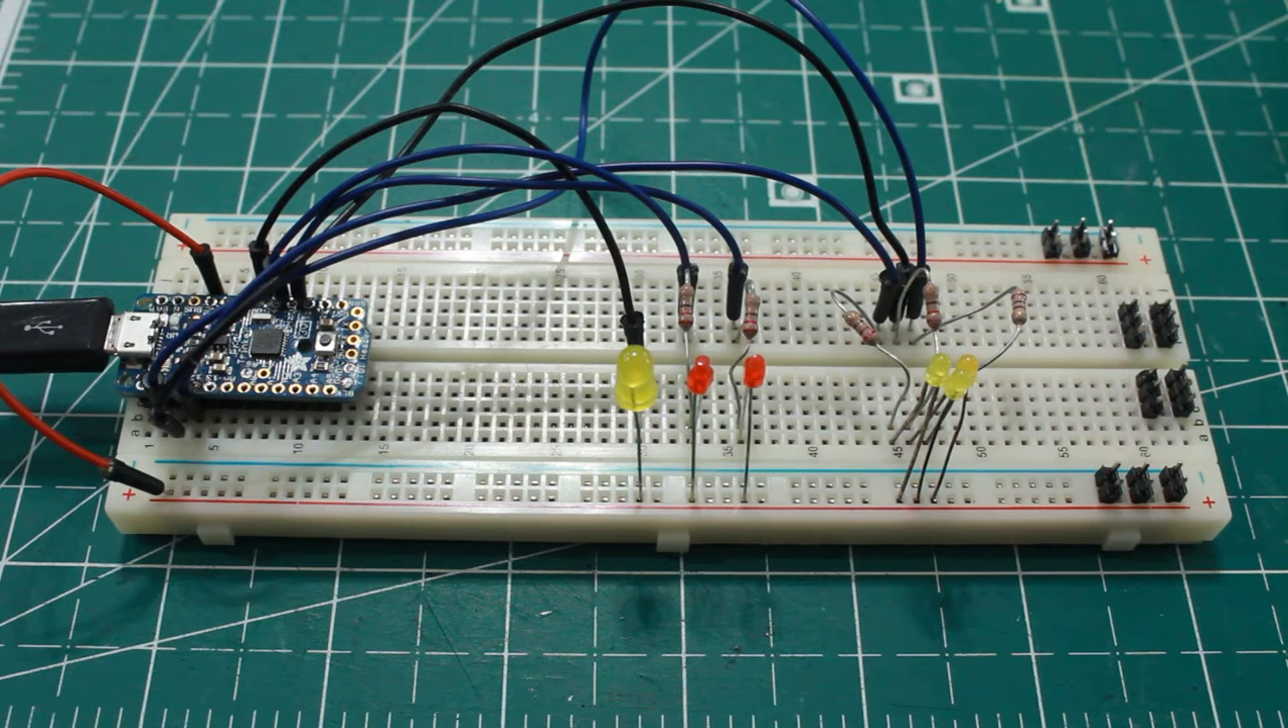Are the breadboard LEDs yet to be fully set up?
No.